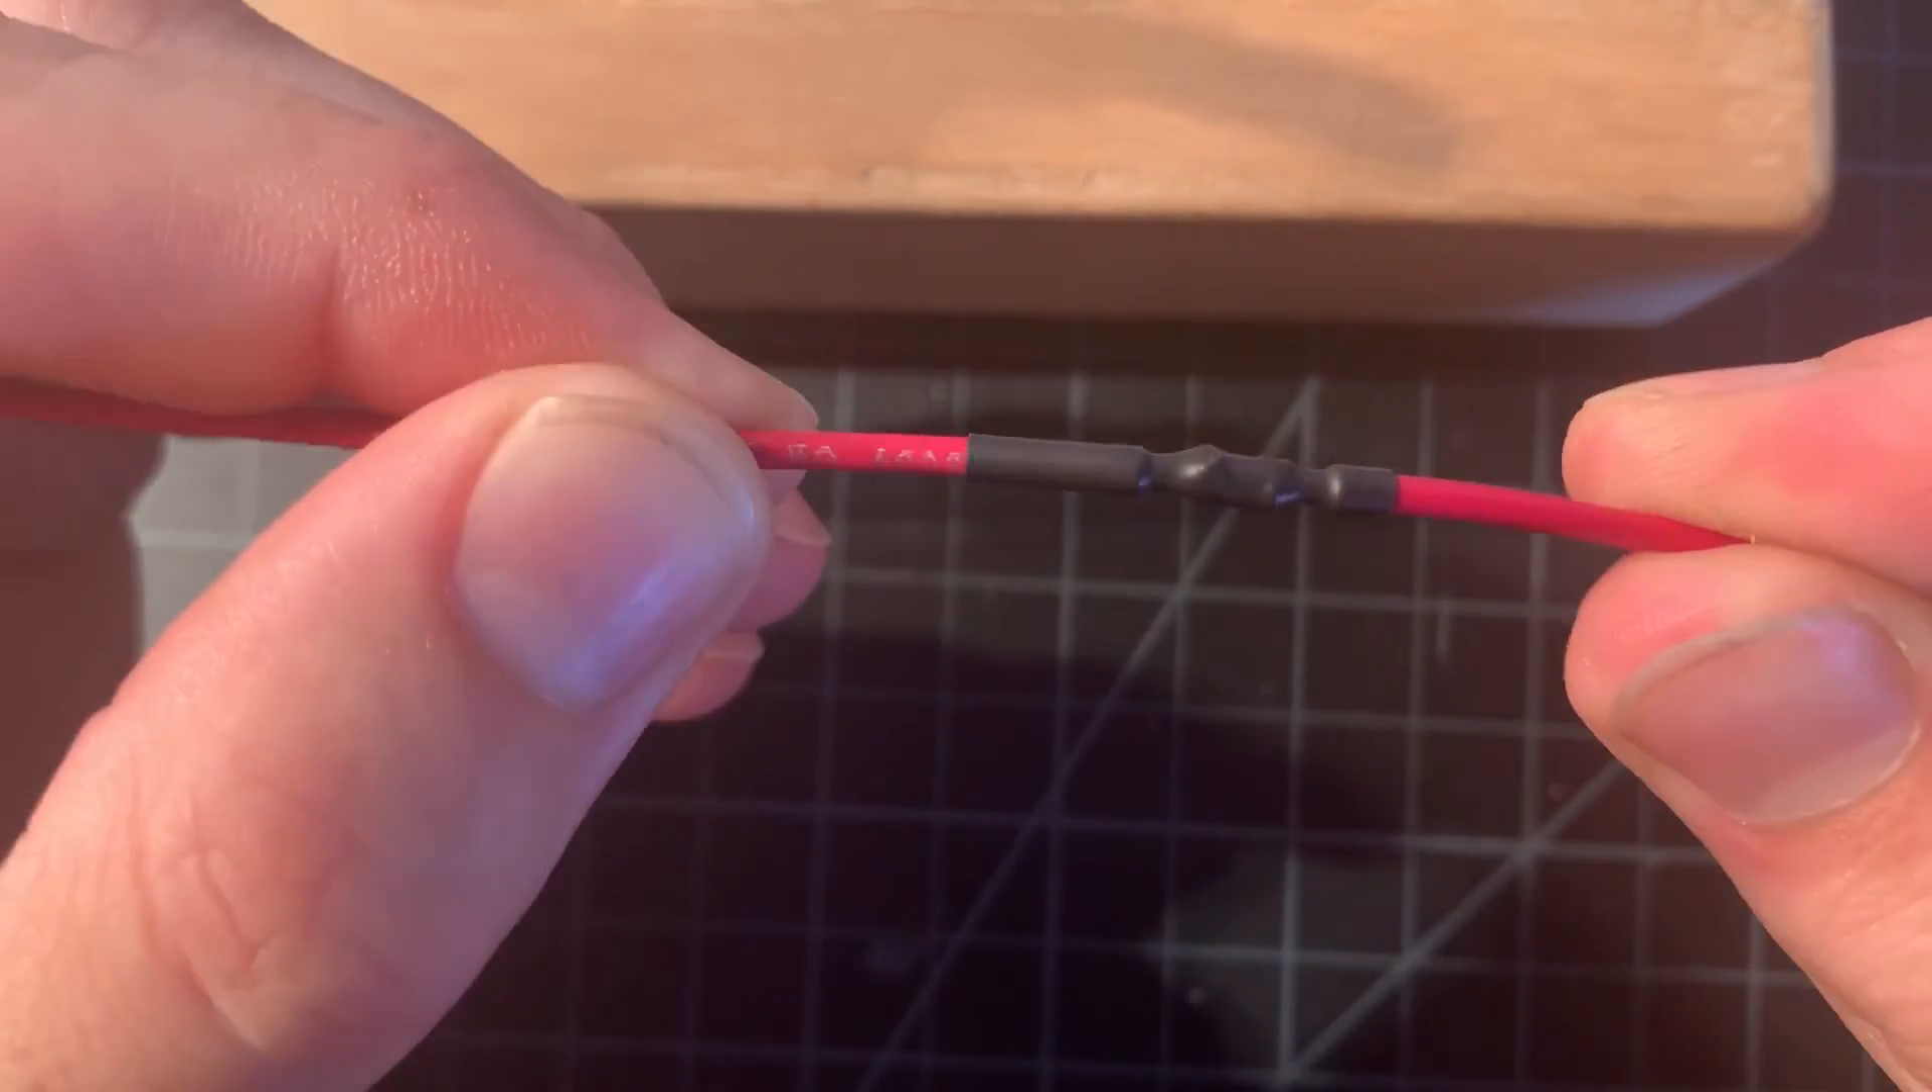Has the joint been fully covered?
Yes.